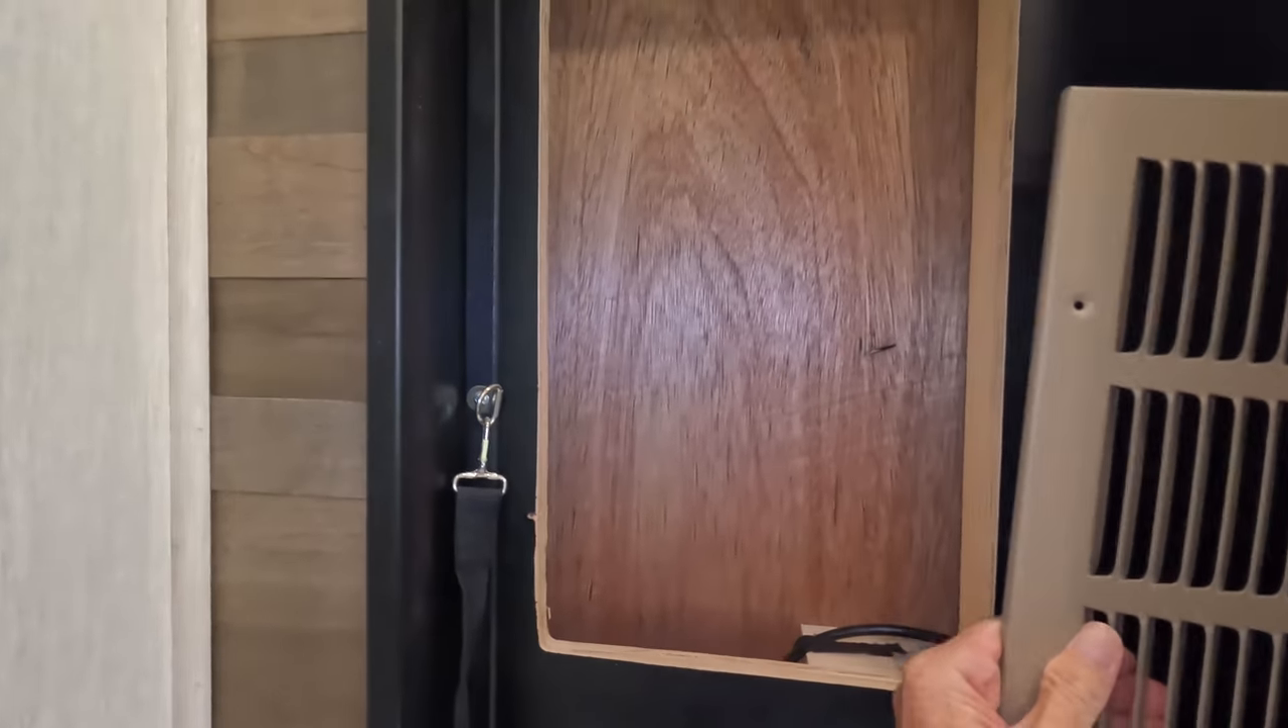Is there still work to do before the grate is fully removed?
No.